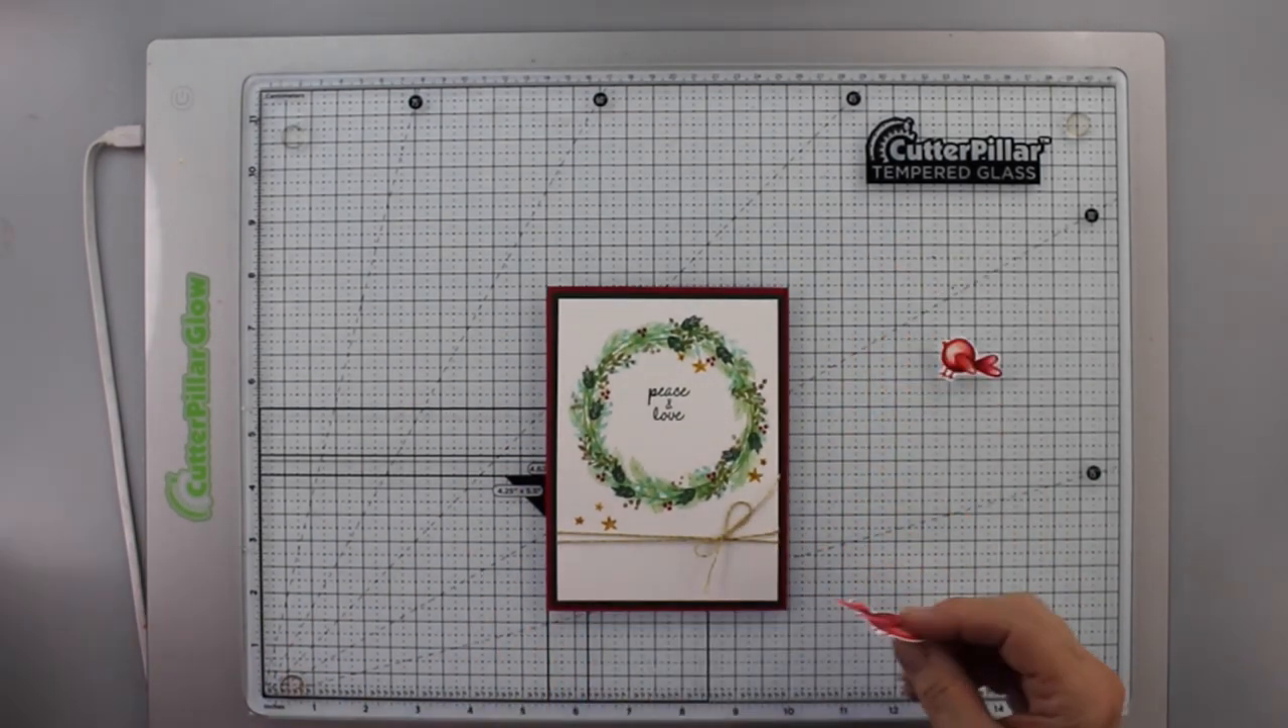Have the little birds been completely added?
No.